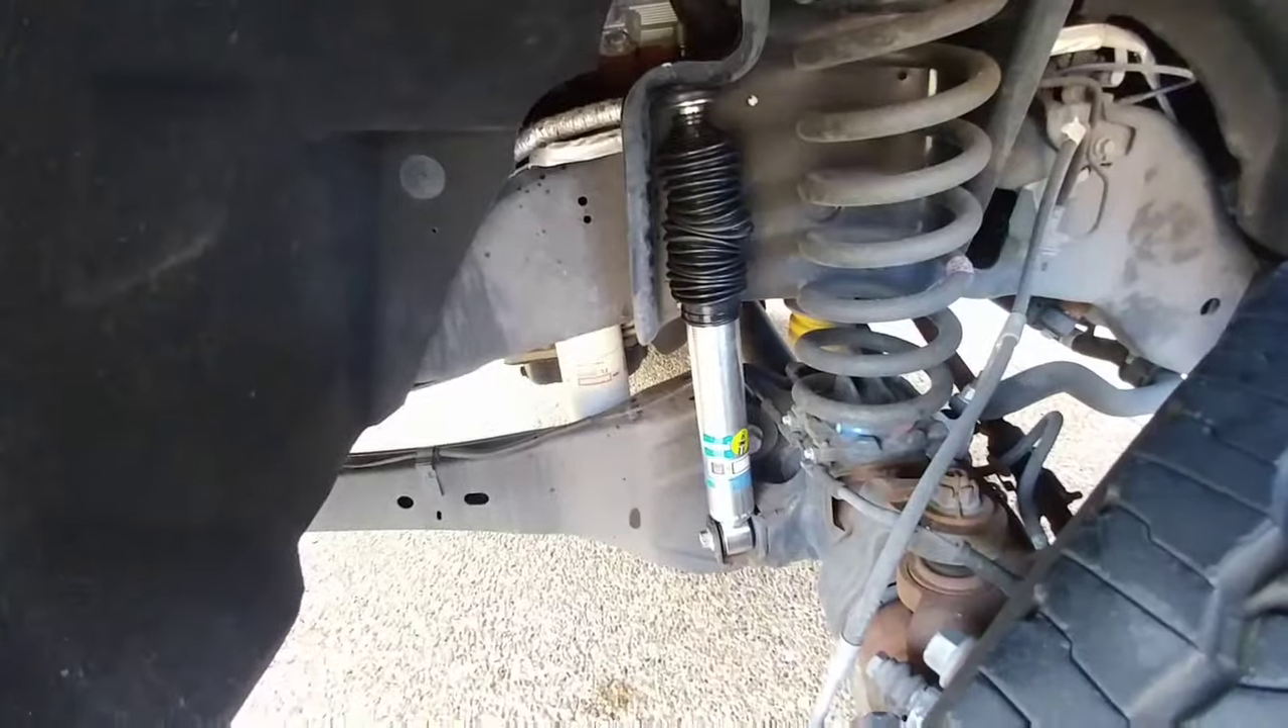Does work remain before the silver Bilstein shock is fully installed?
No.